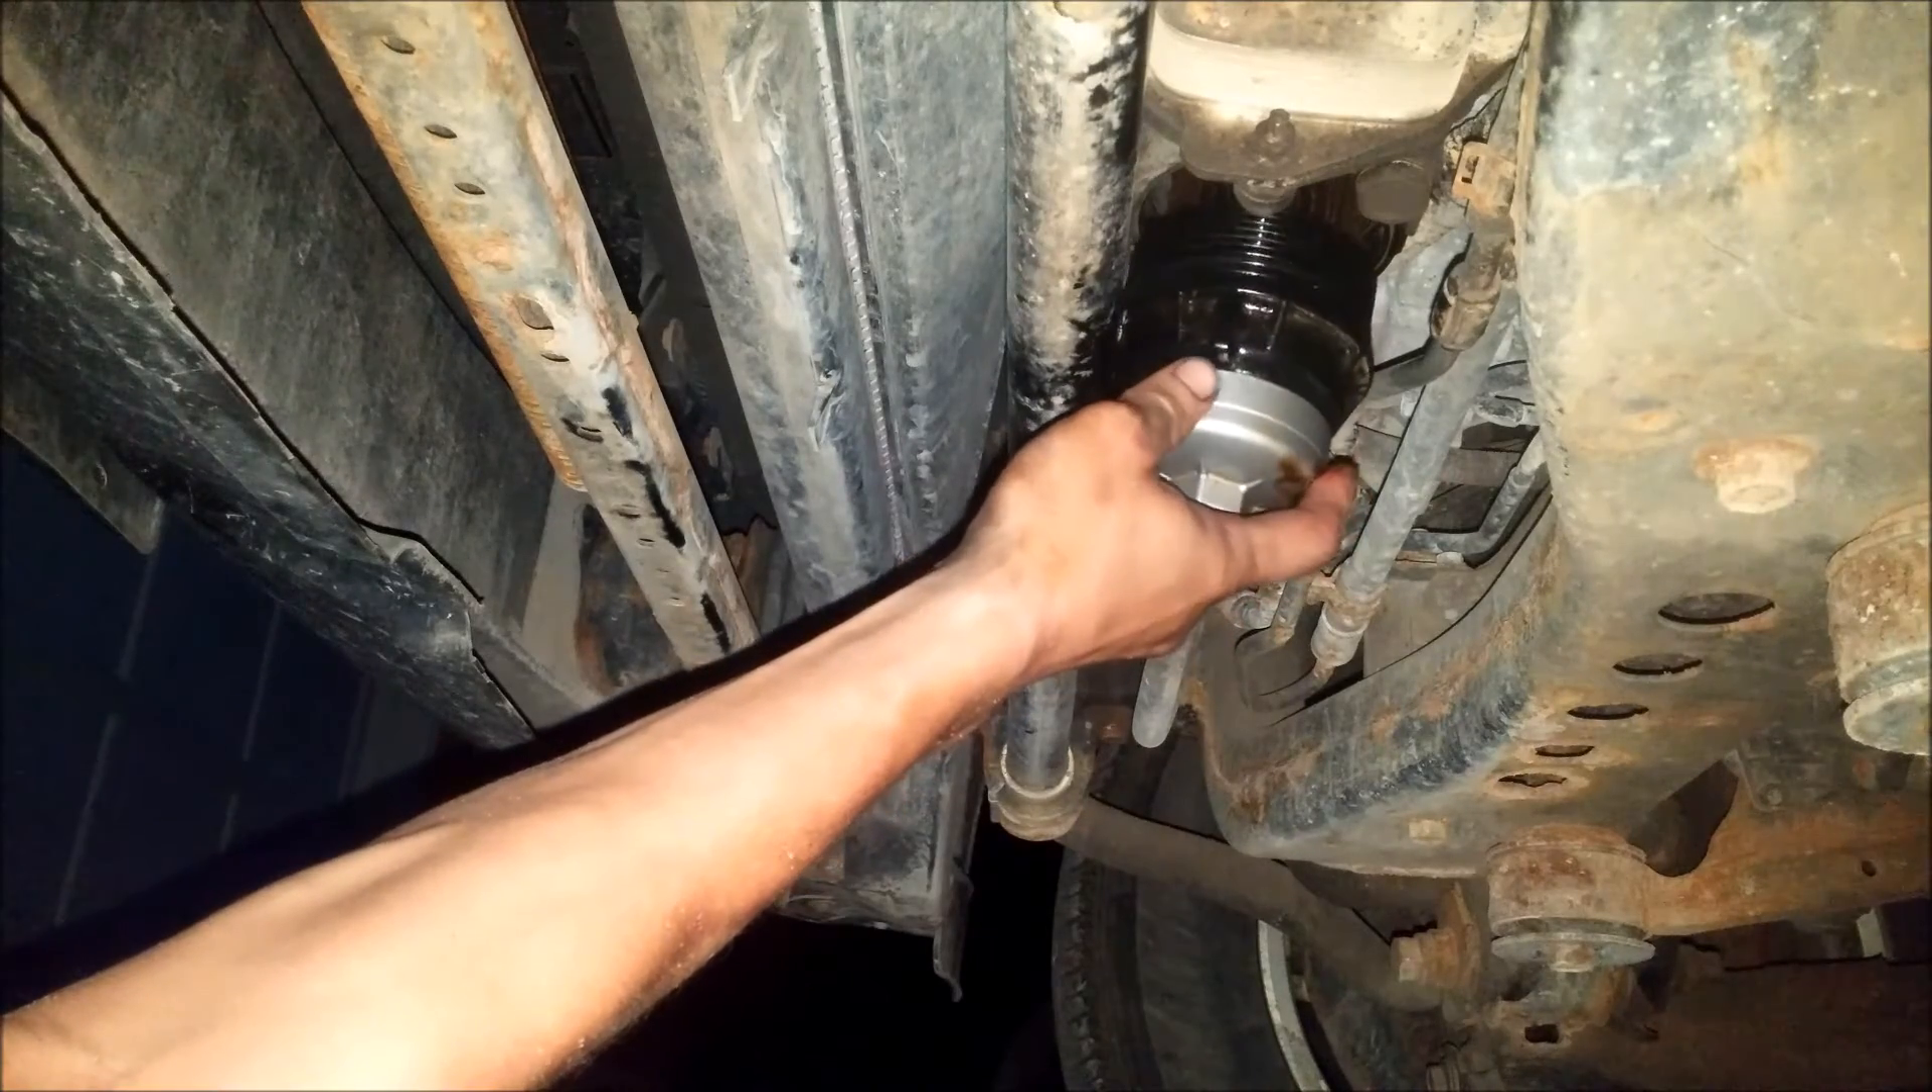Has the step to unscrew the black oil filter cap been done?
No.